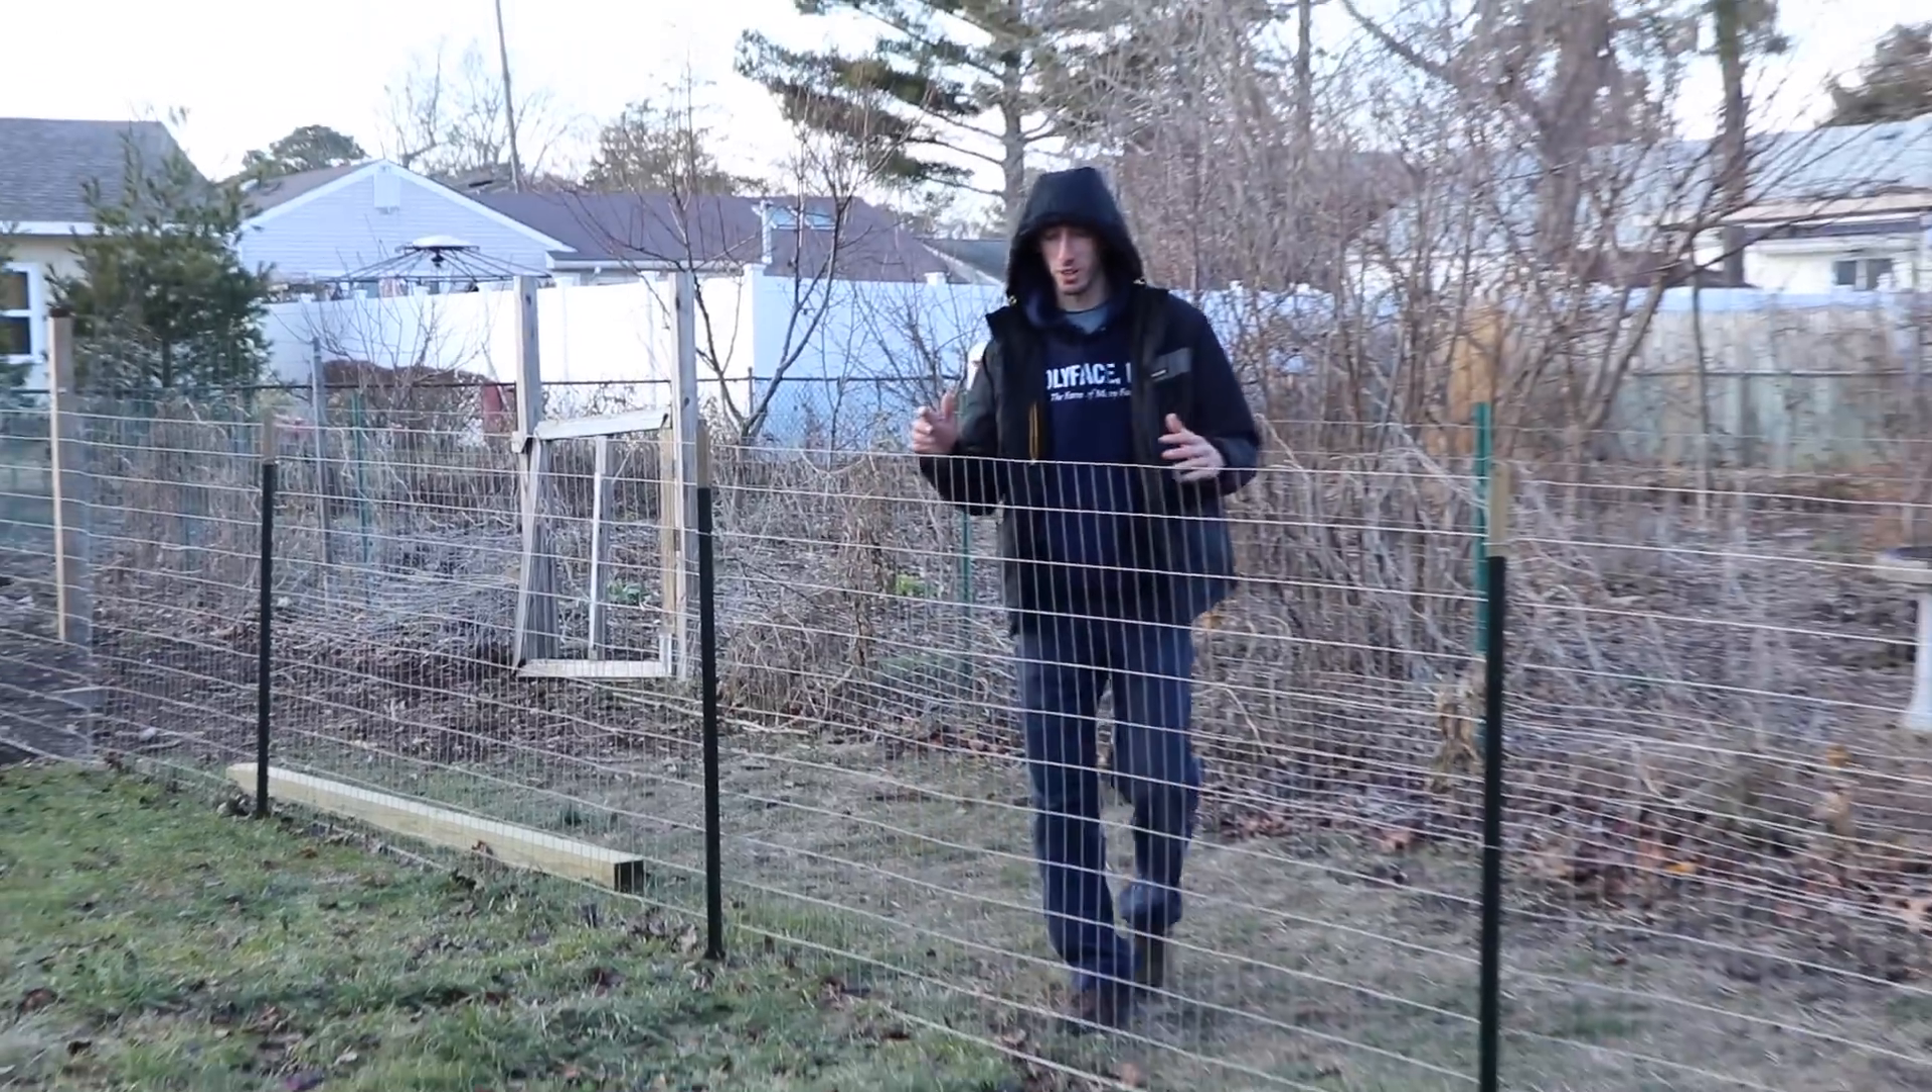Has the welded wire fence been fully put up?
Yes.